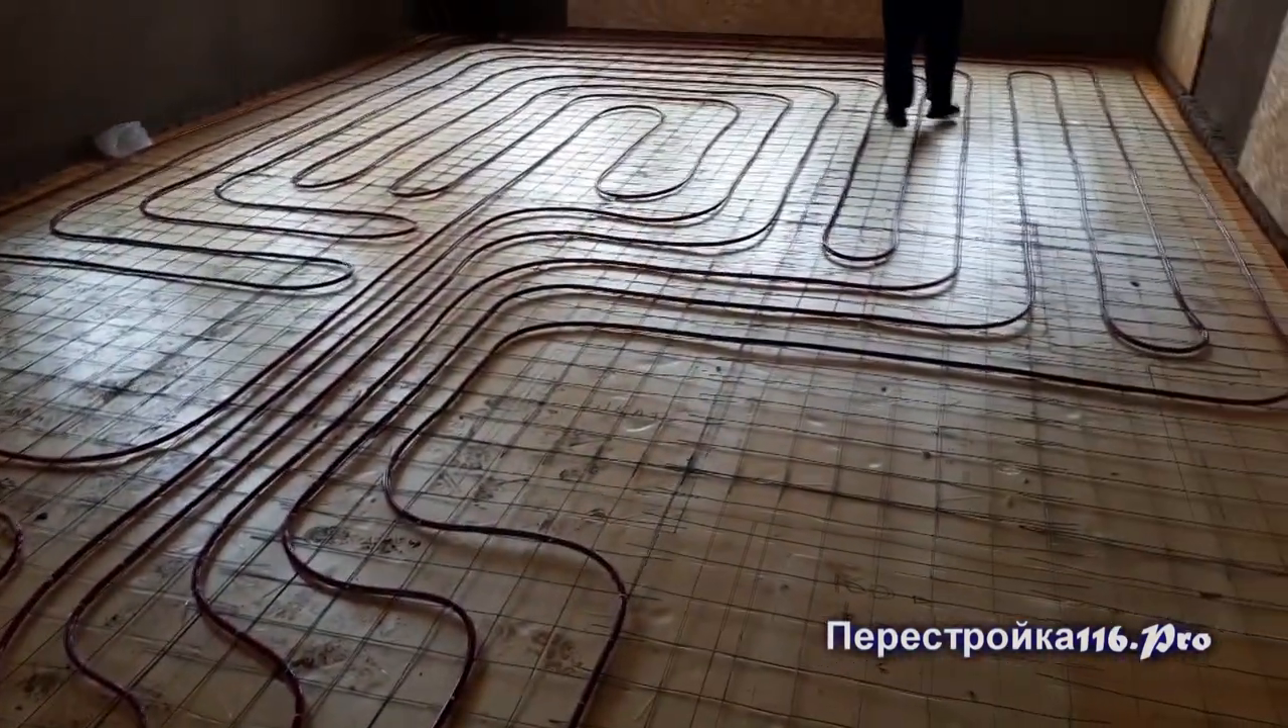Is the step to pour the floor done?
No.